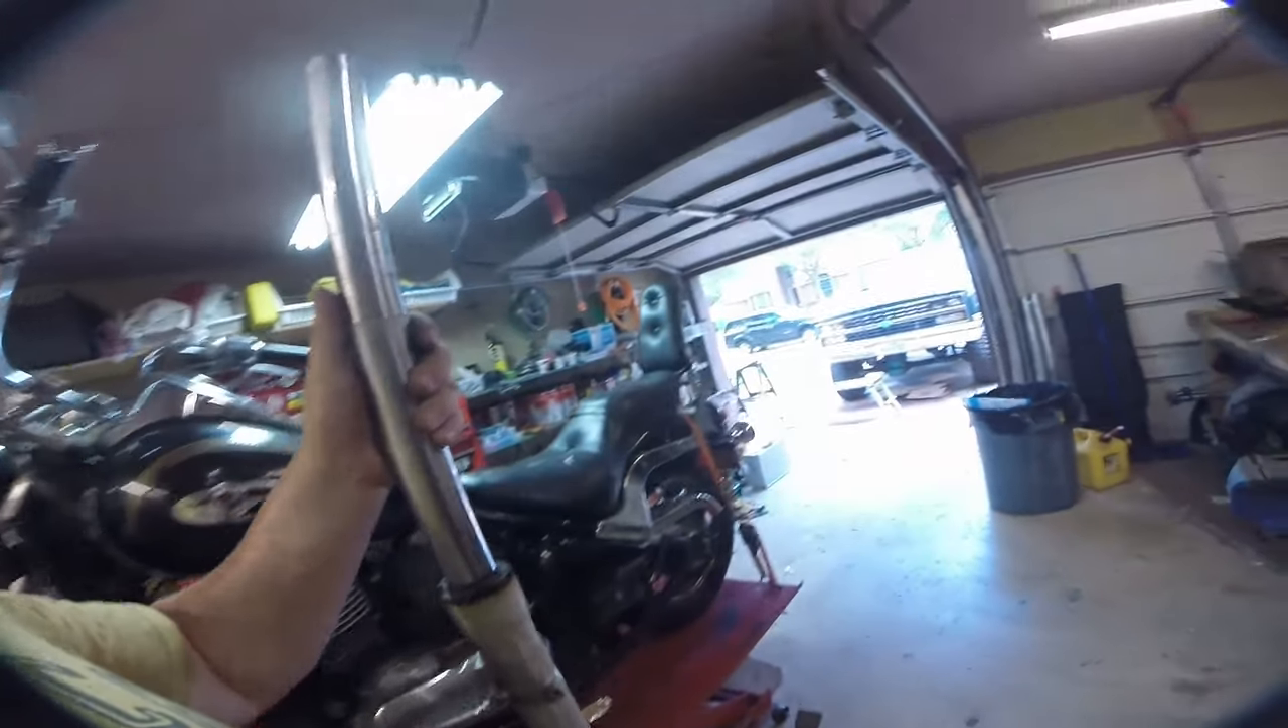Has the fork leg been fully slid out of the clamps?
Yes.